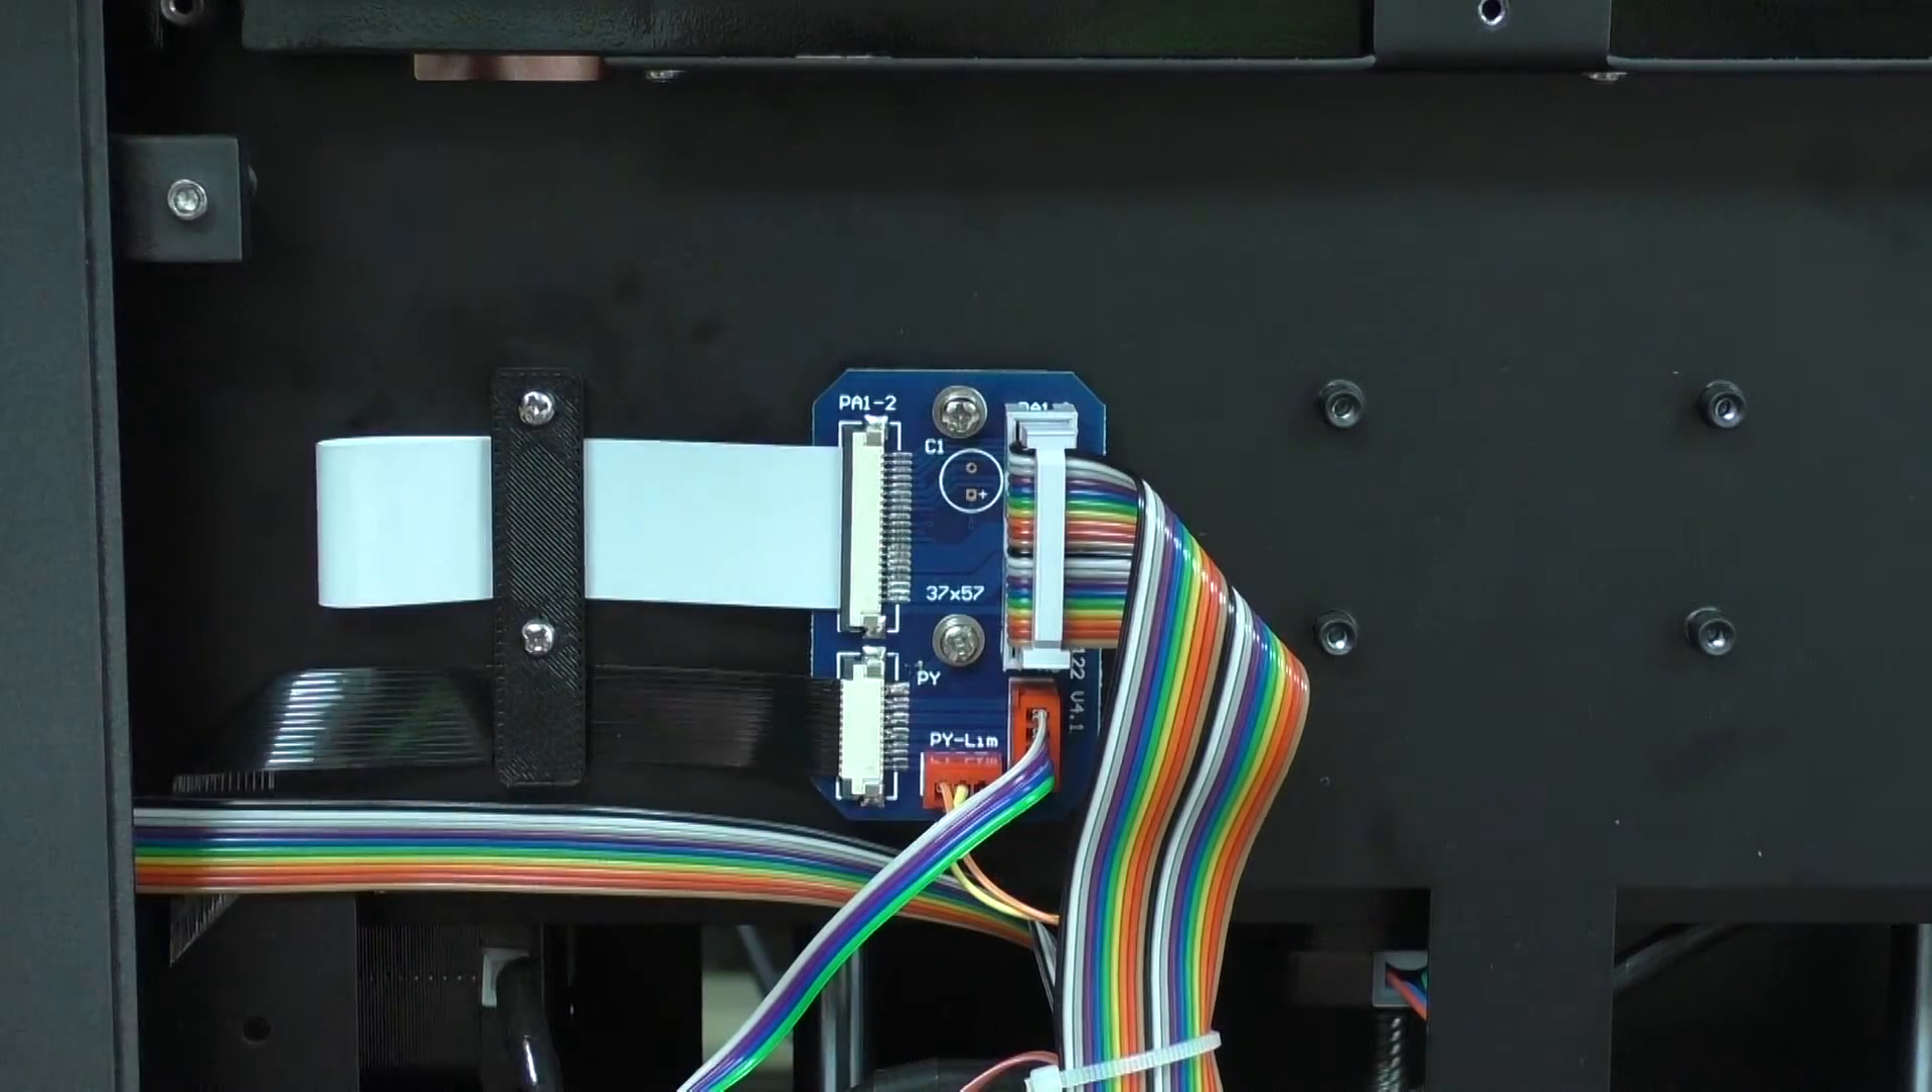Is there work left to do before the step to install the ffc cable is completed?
No.